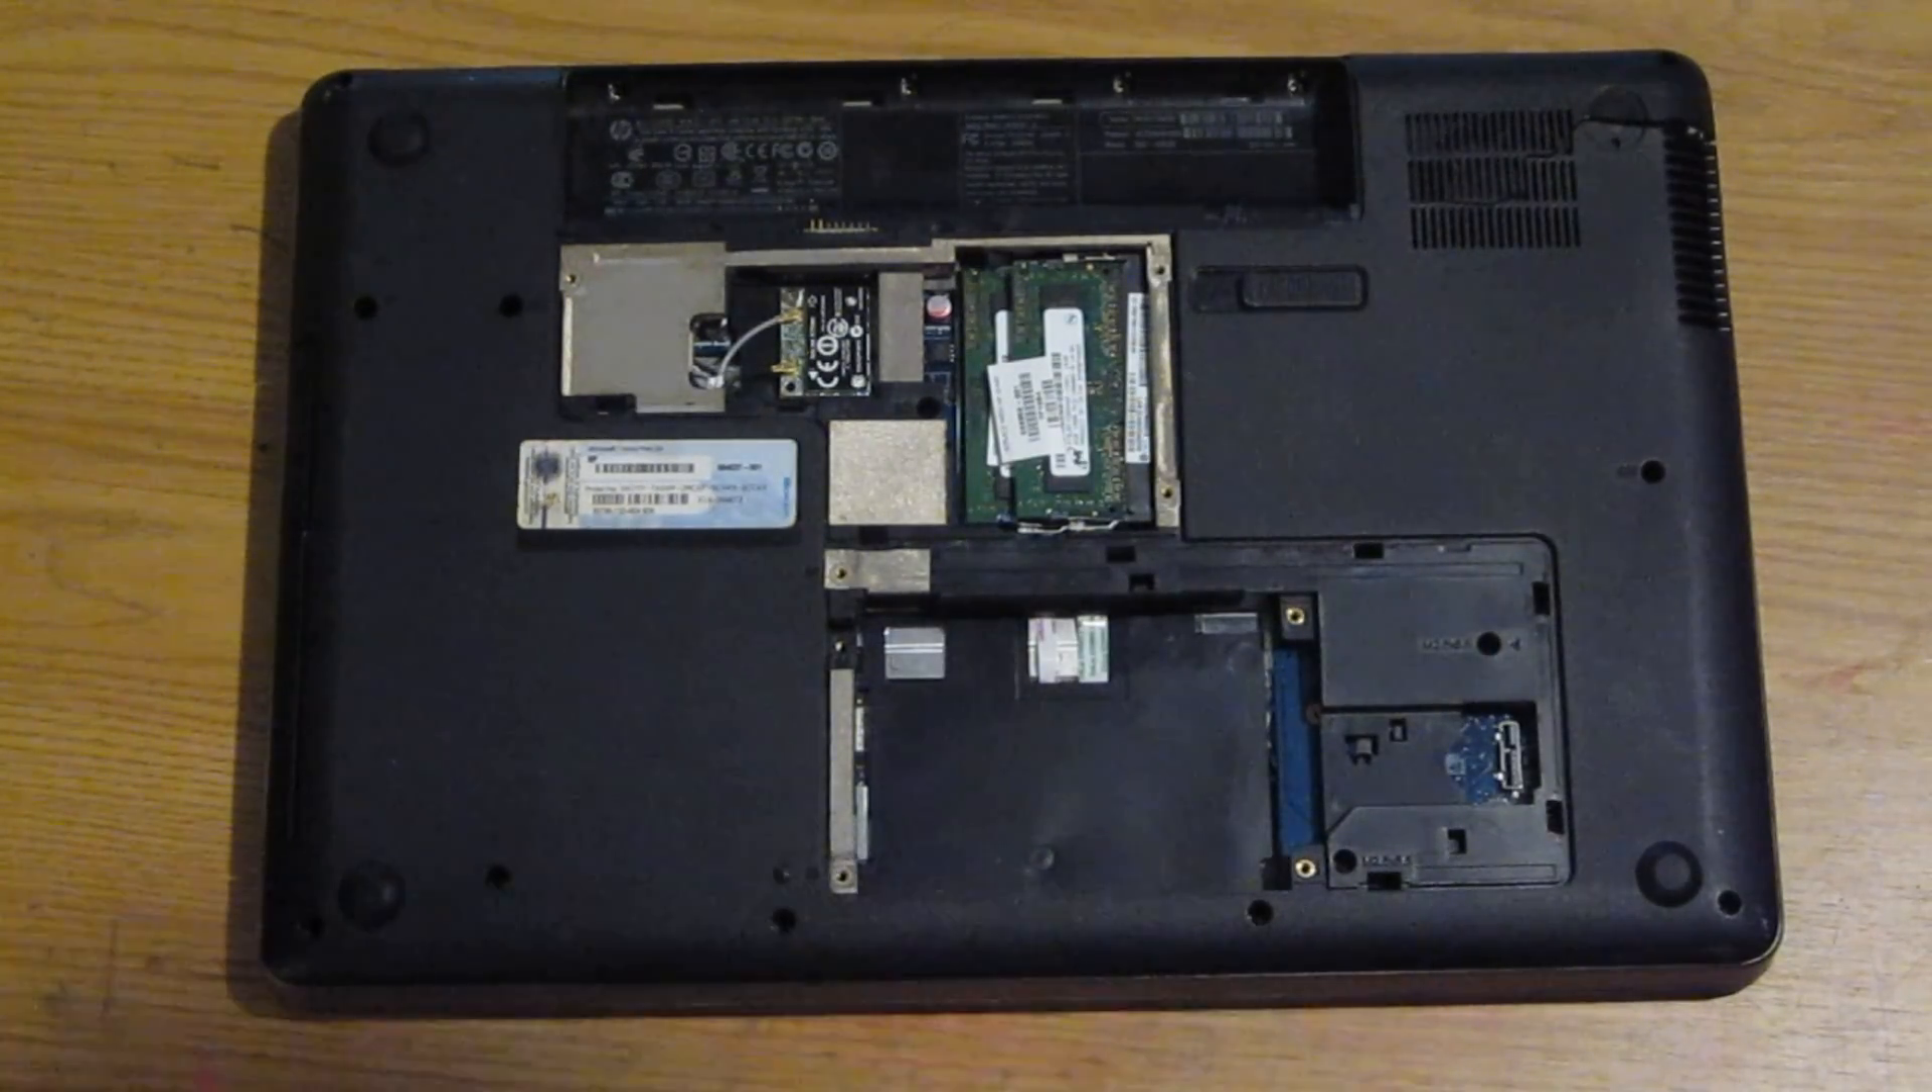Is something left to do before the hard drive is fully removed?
No.